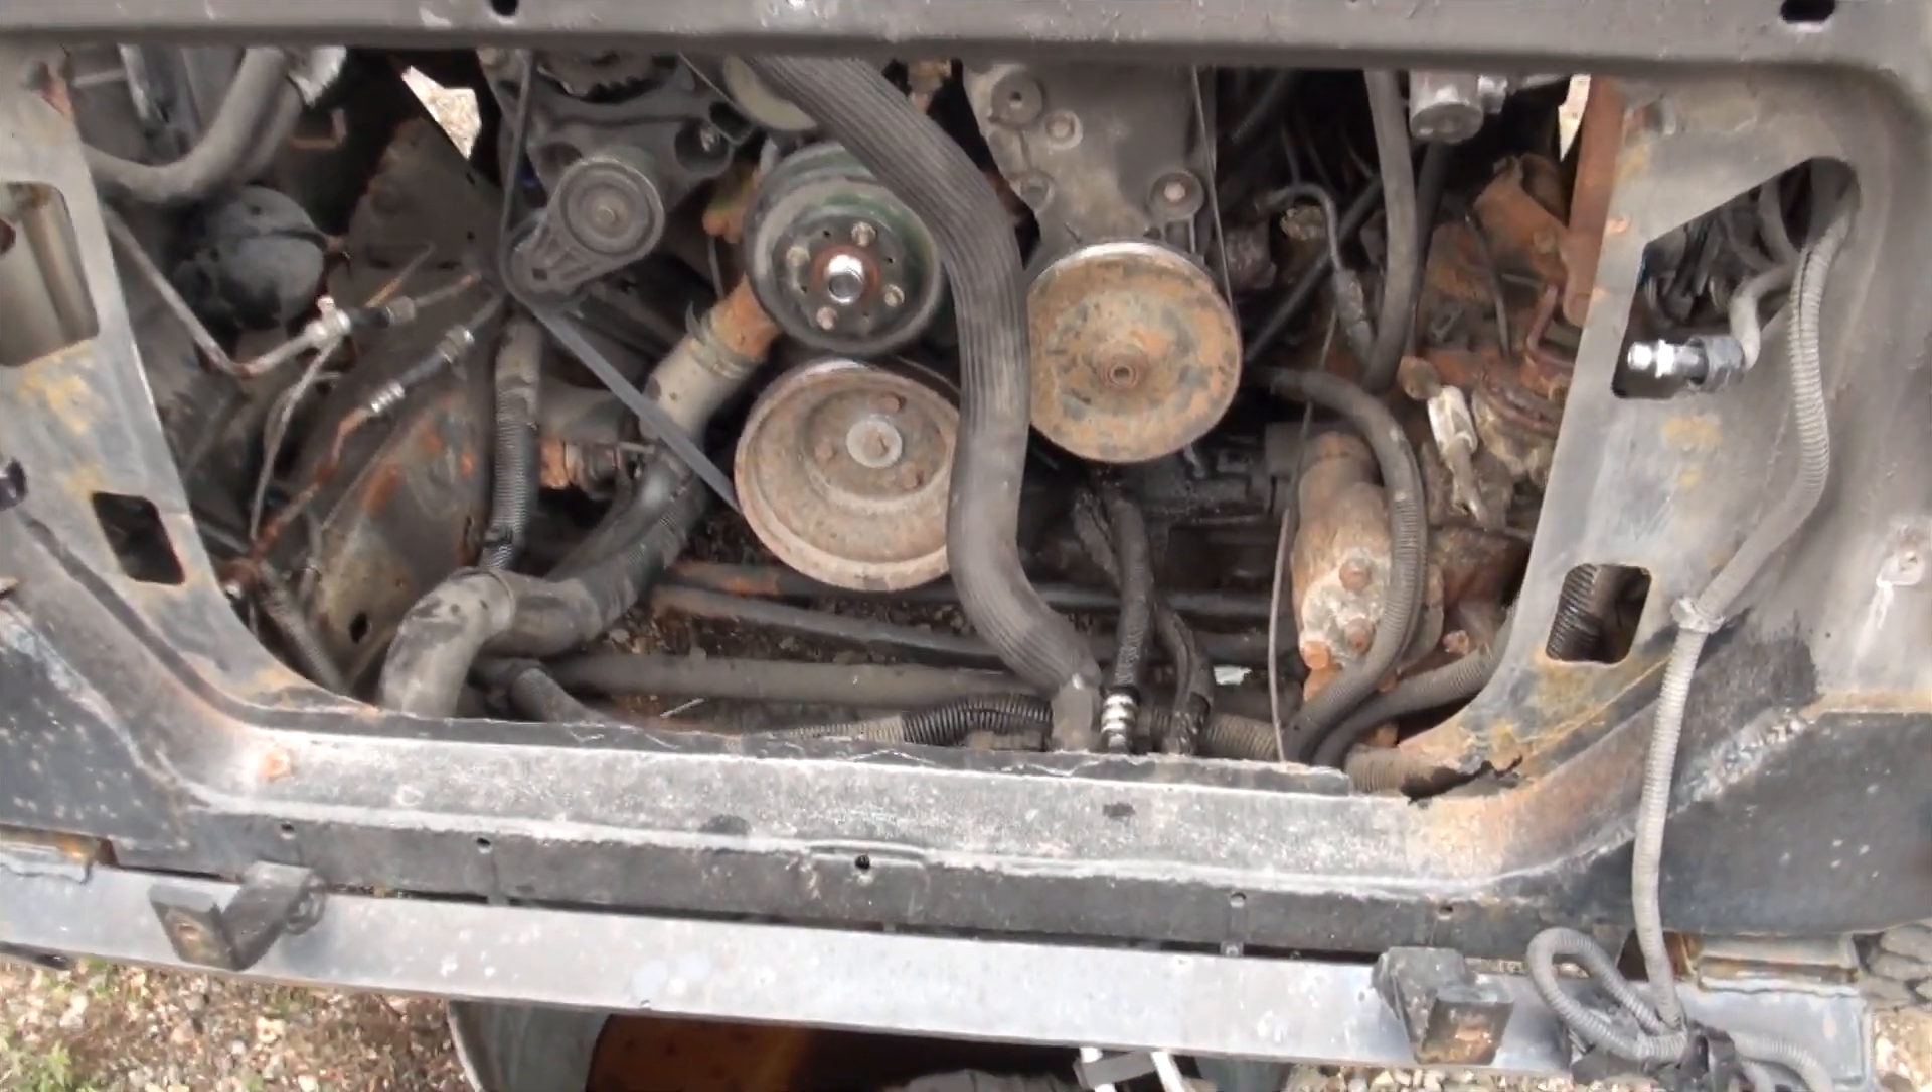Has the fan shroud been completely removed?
Yes.